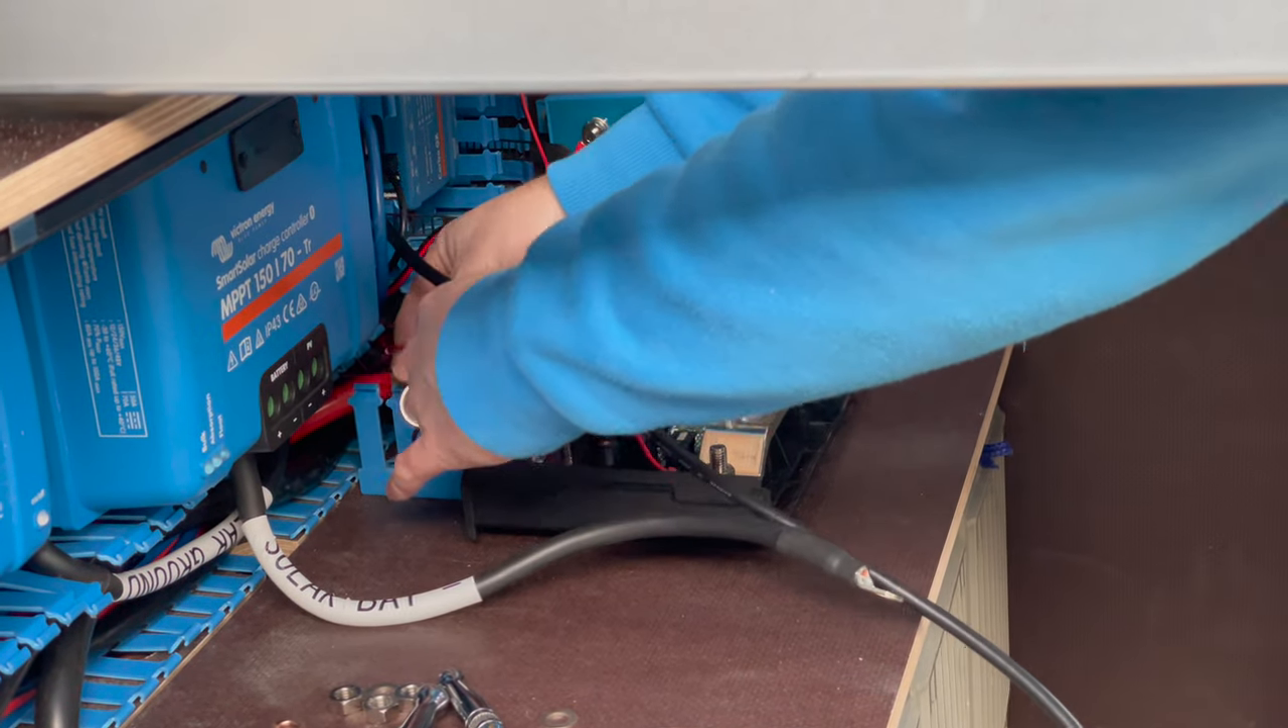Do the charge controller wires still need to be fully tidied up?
Yes.